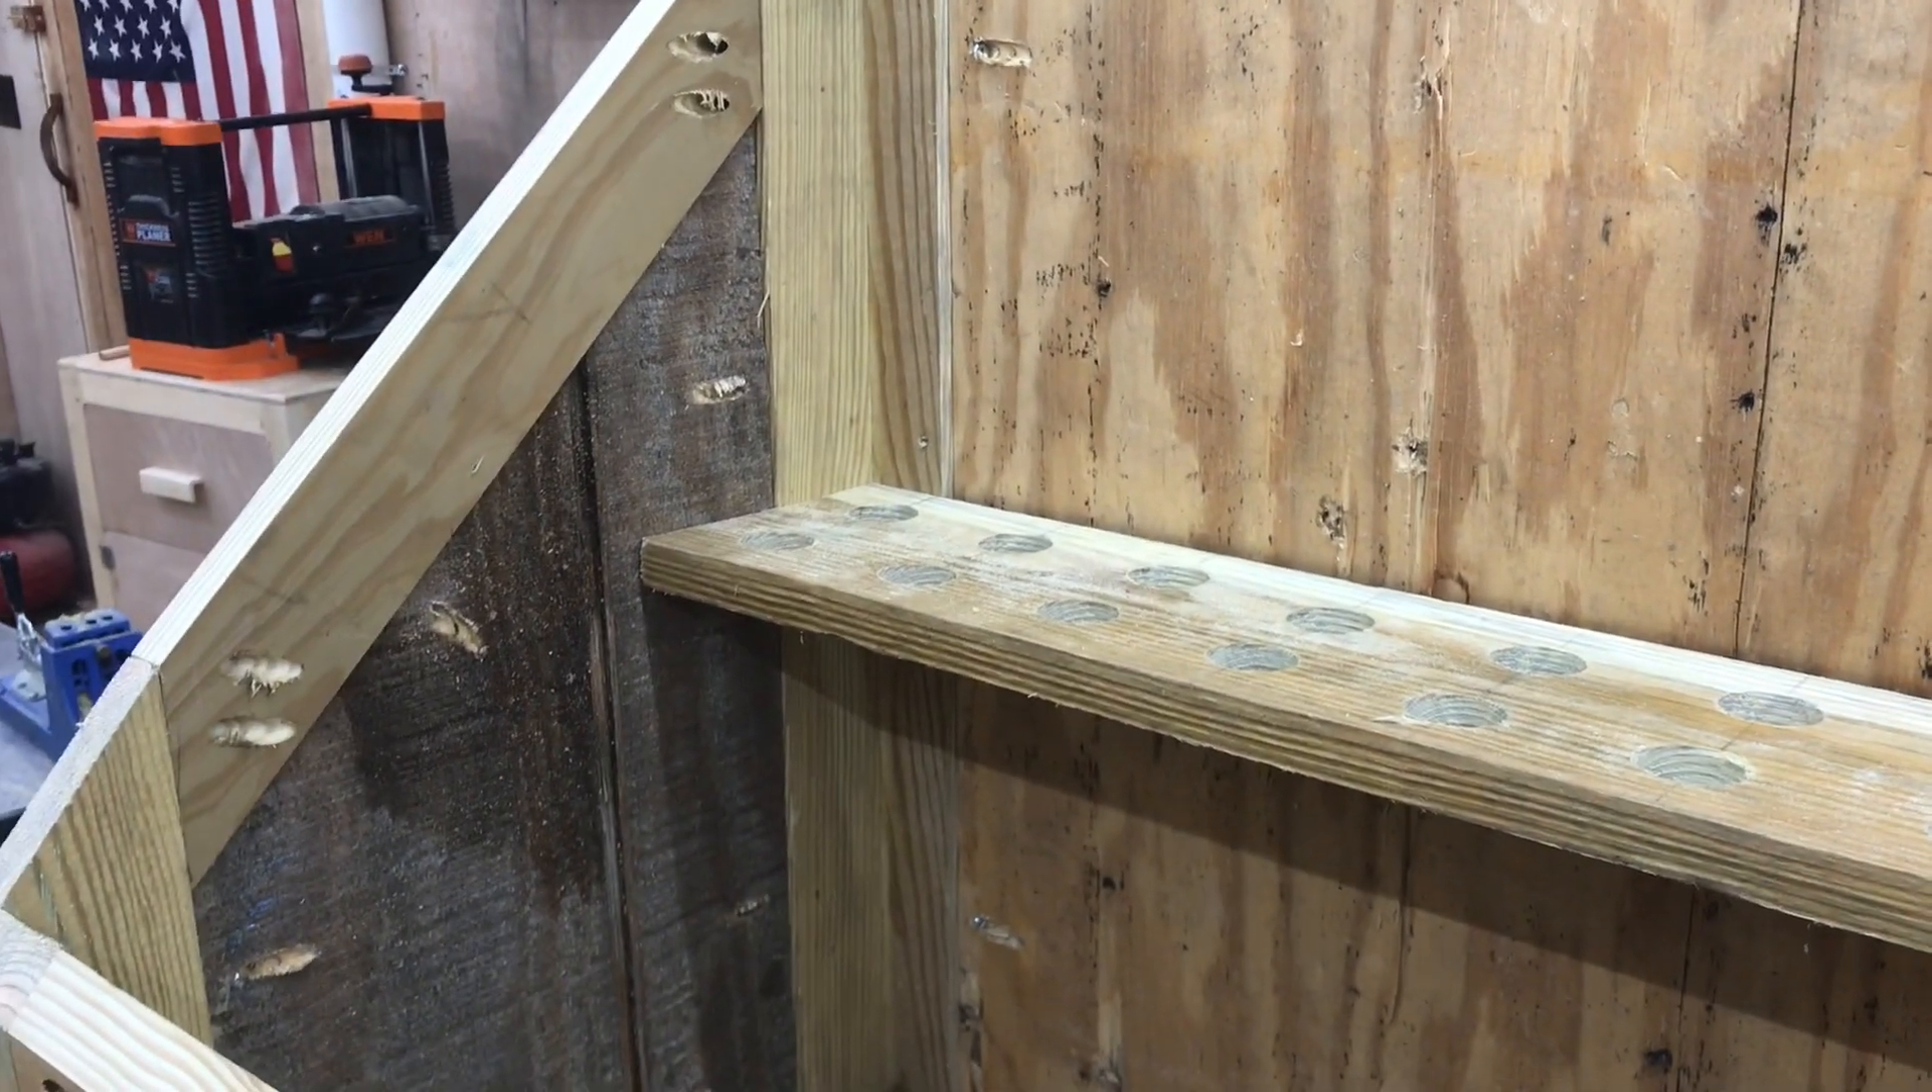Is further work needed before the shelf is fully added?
No.